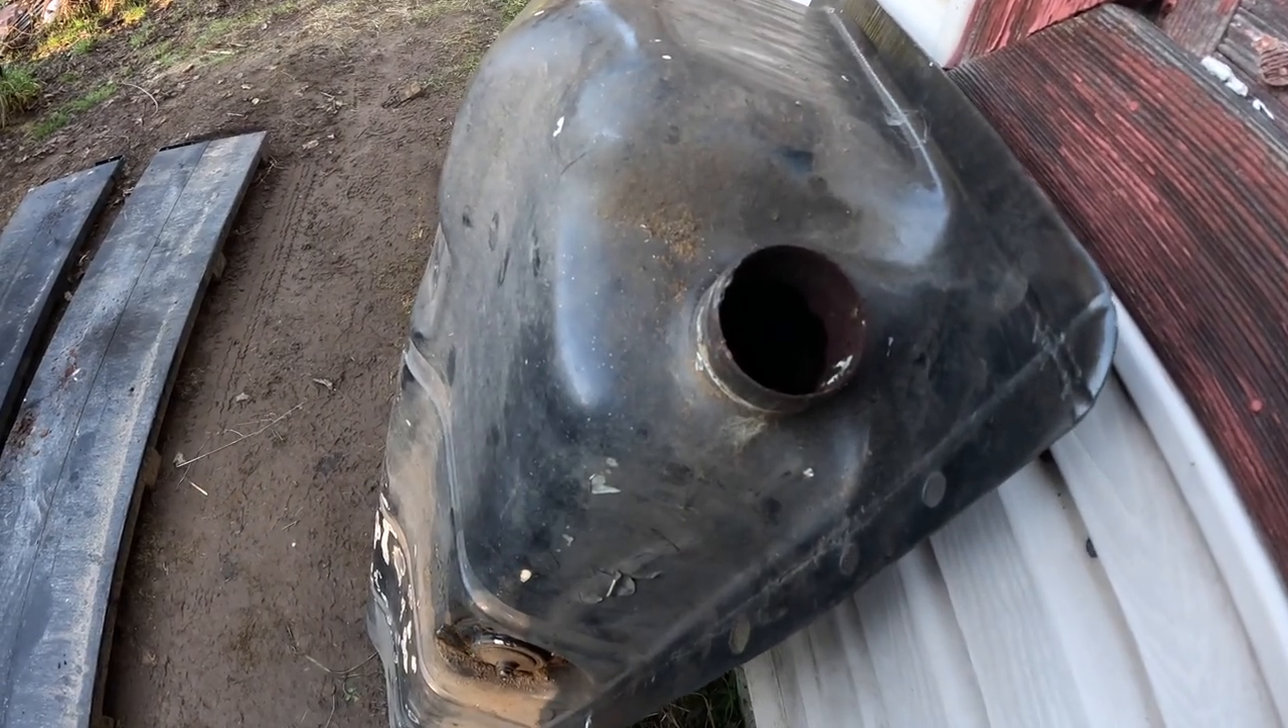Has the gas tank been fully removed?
Yes.